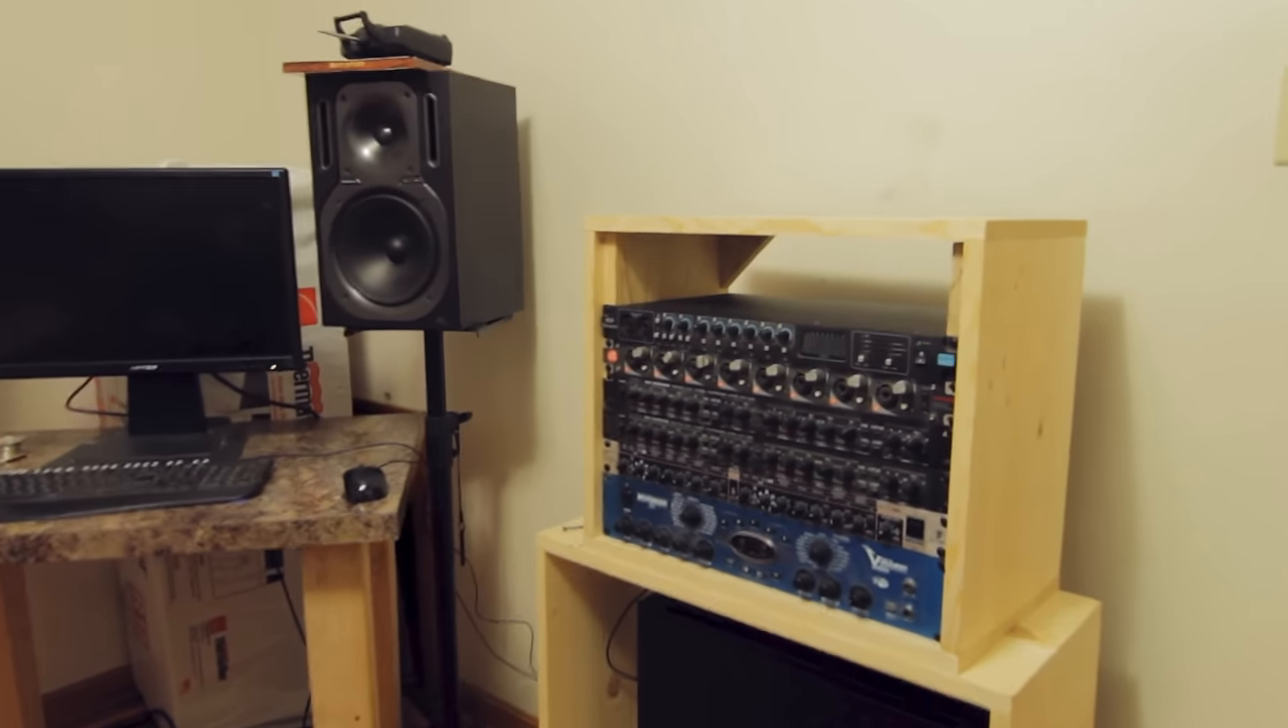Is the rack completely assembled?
Yes.